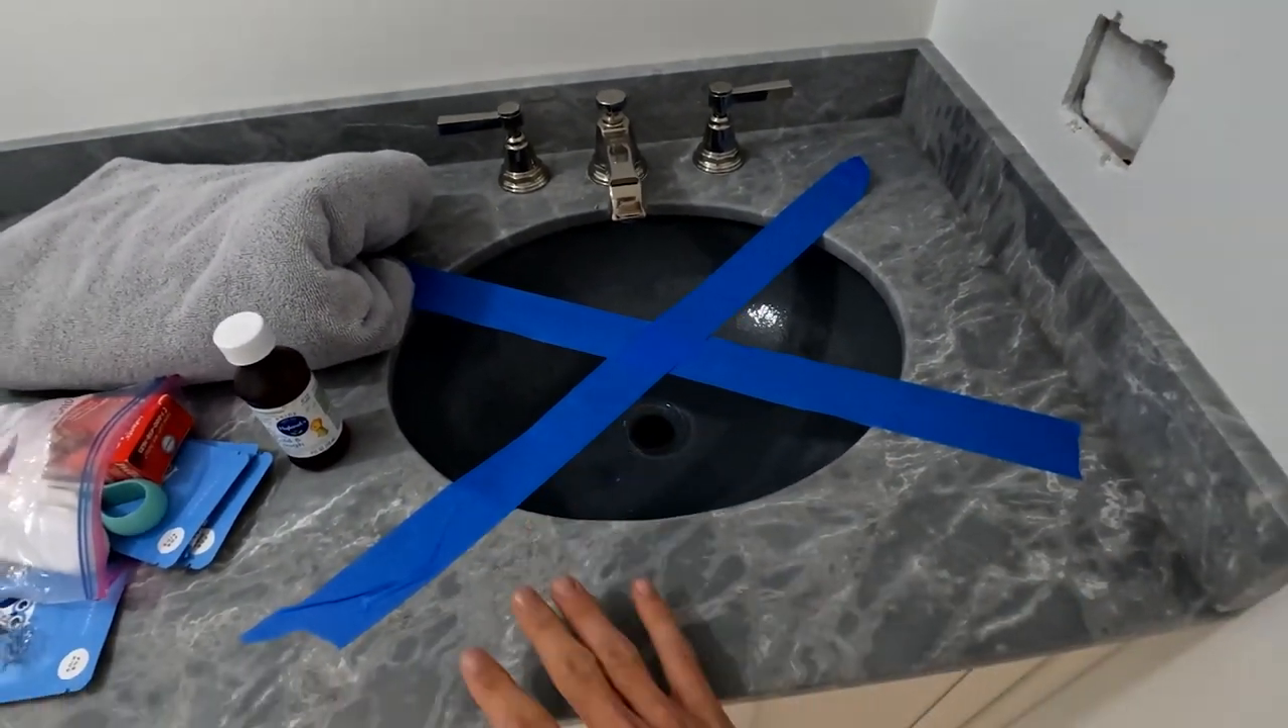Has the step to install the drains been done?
No.